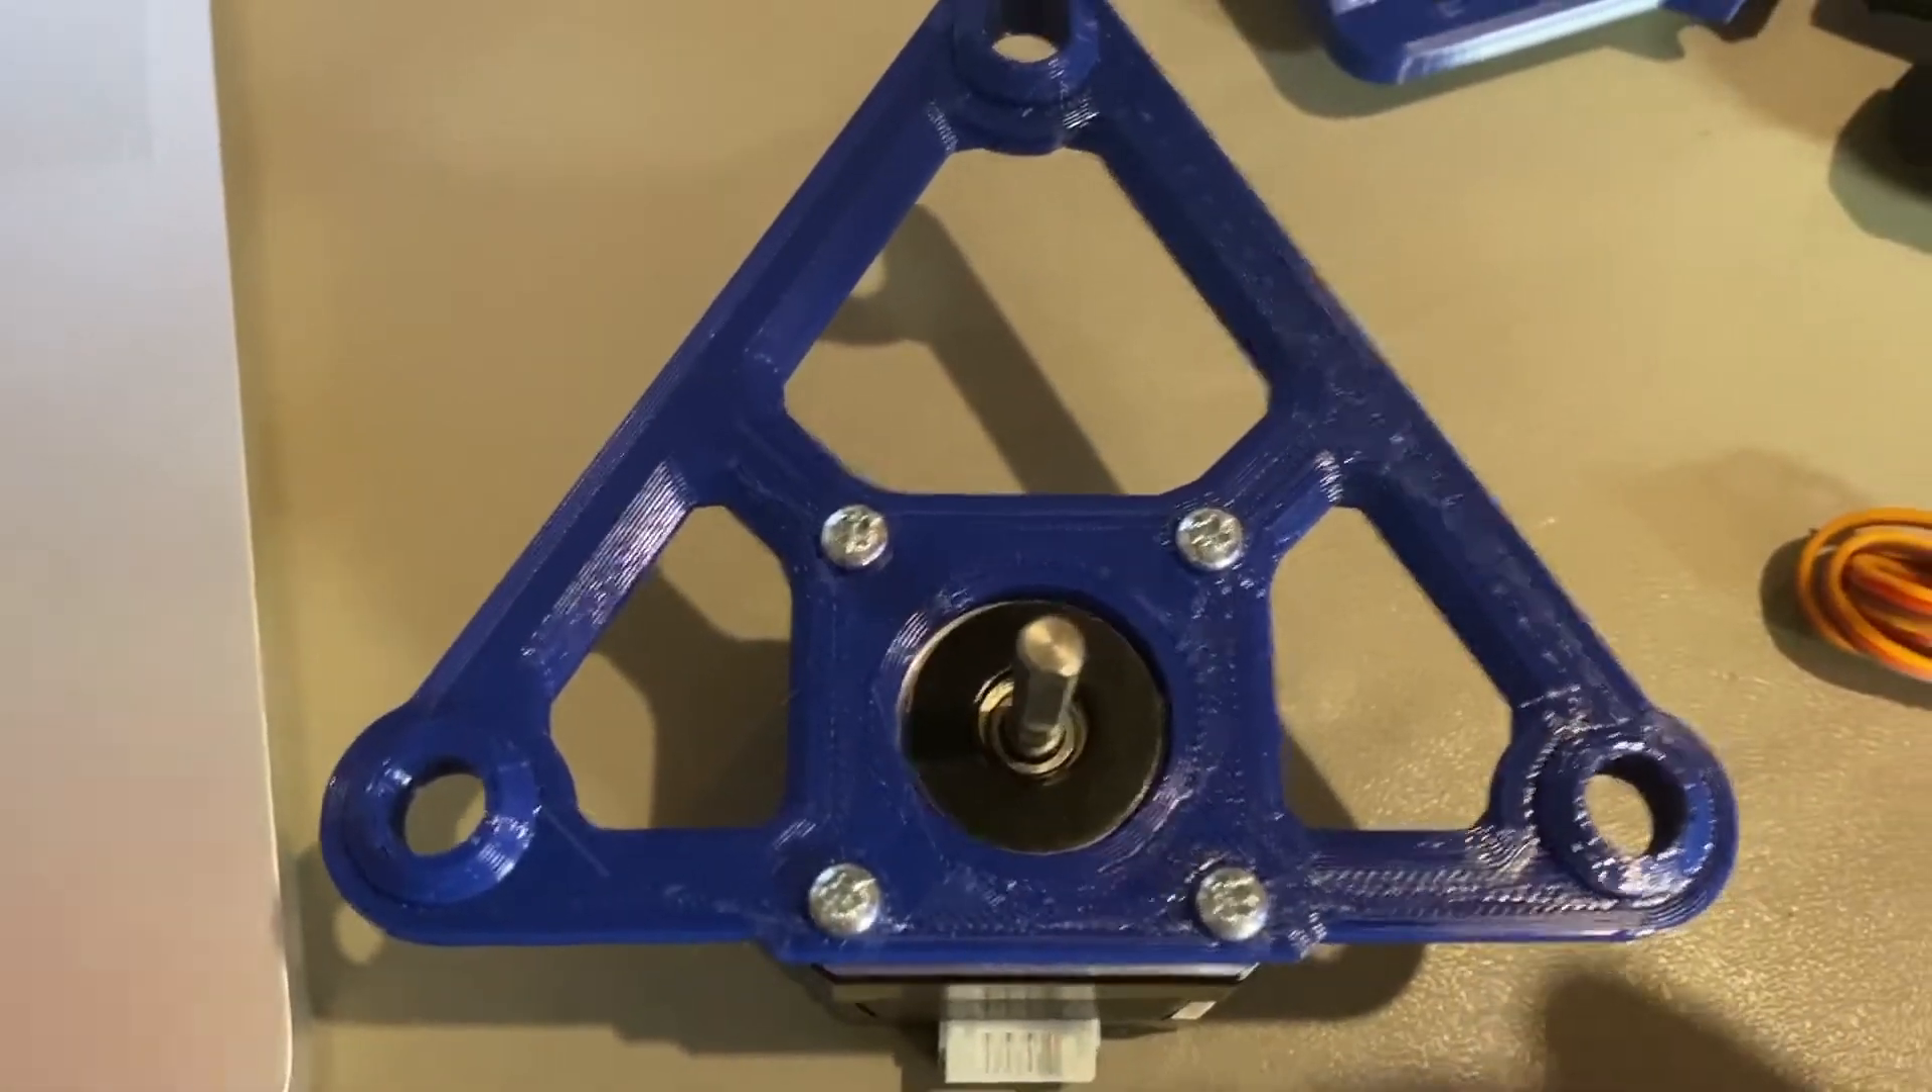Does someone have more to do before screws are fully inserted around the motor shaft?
No.